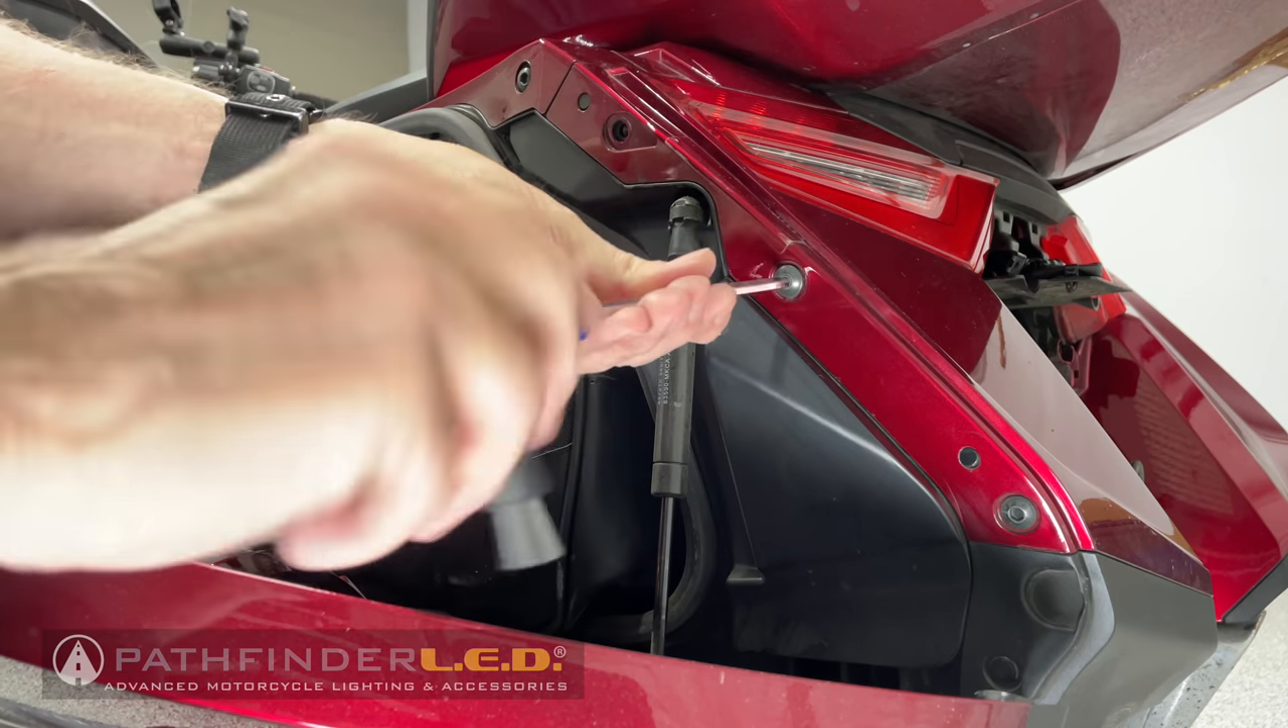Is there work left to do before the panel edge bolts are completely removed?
Yes.